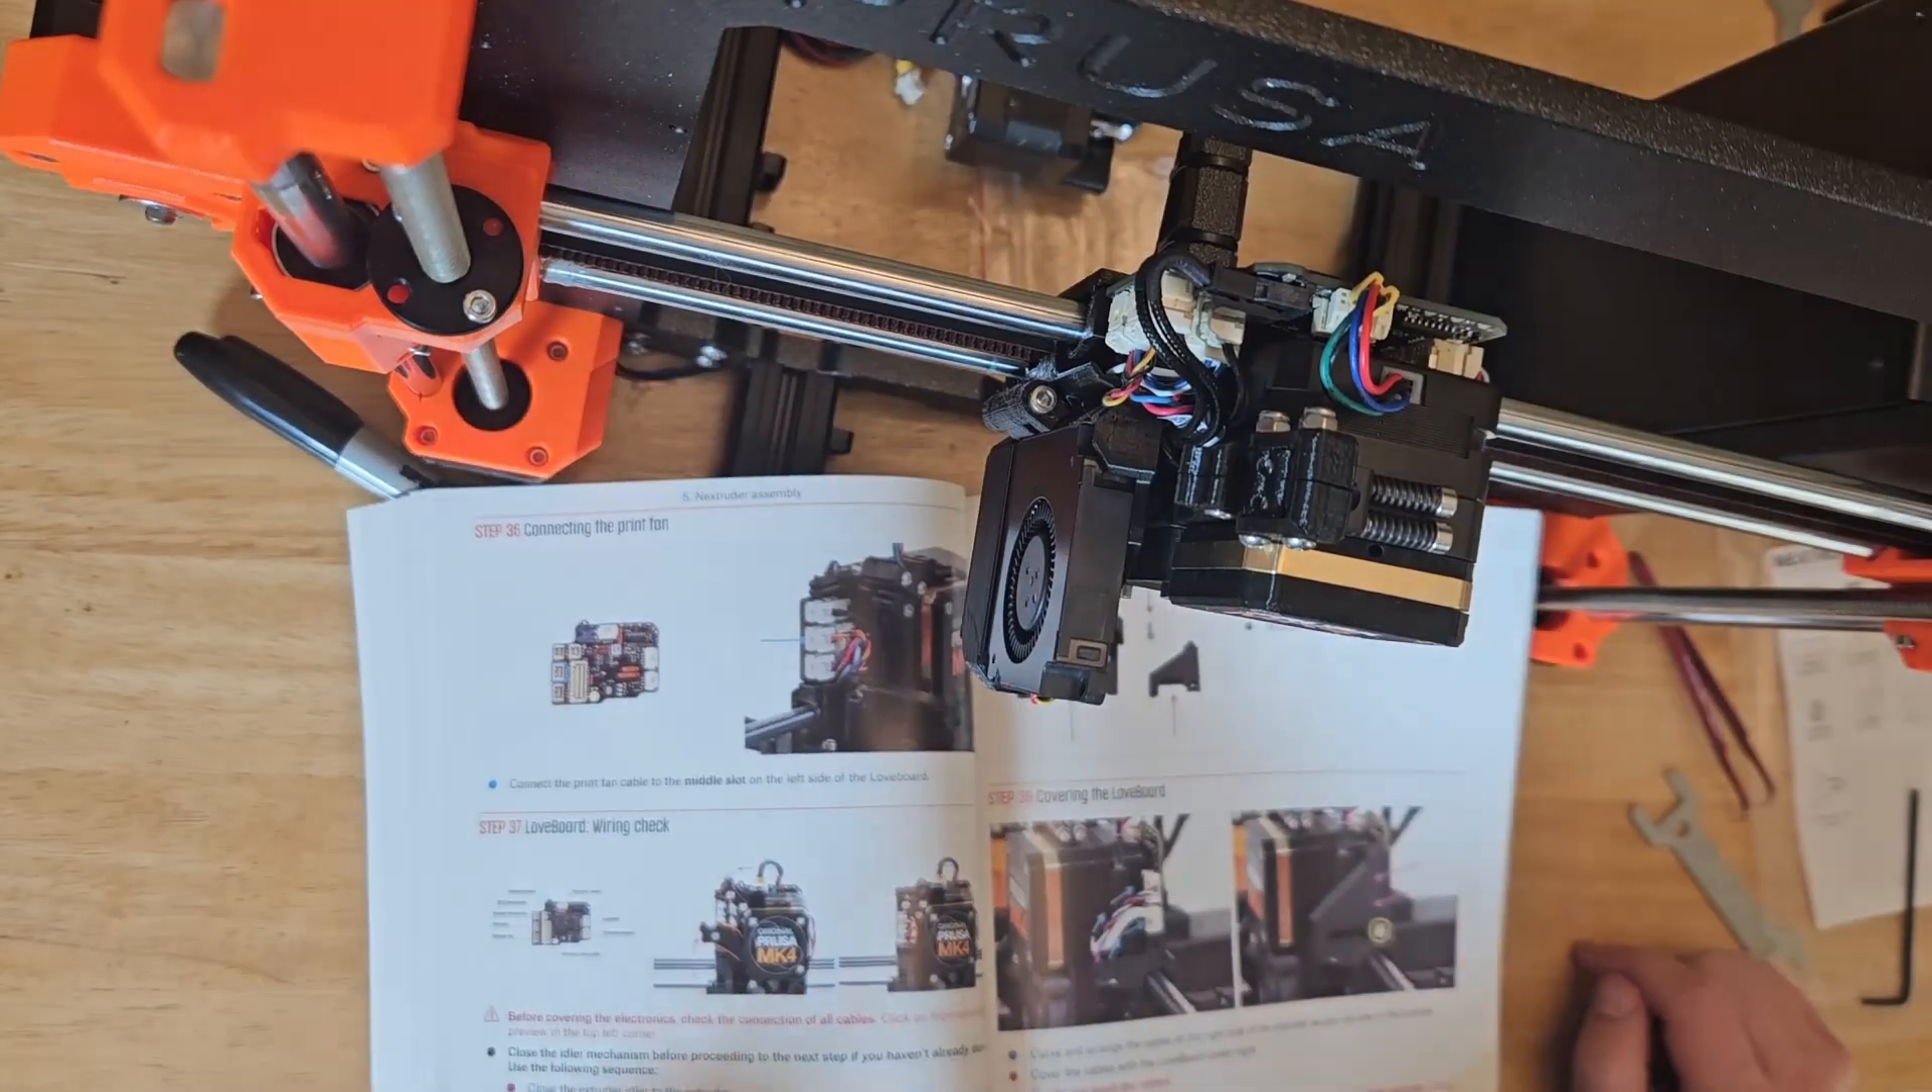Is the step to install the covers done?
No.